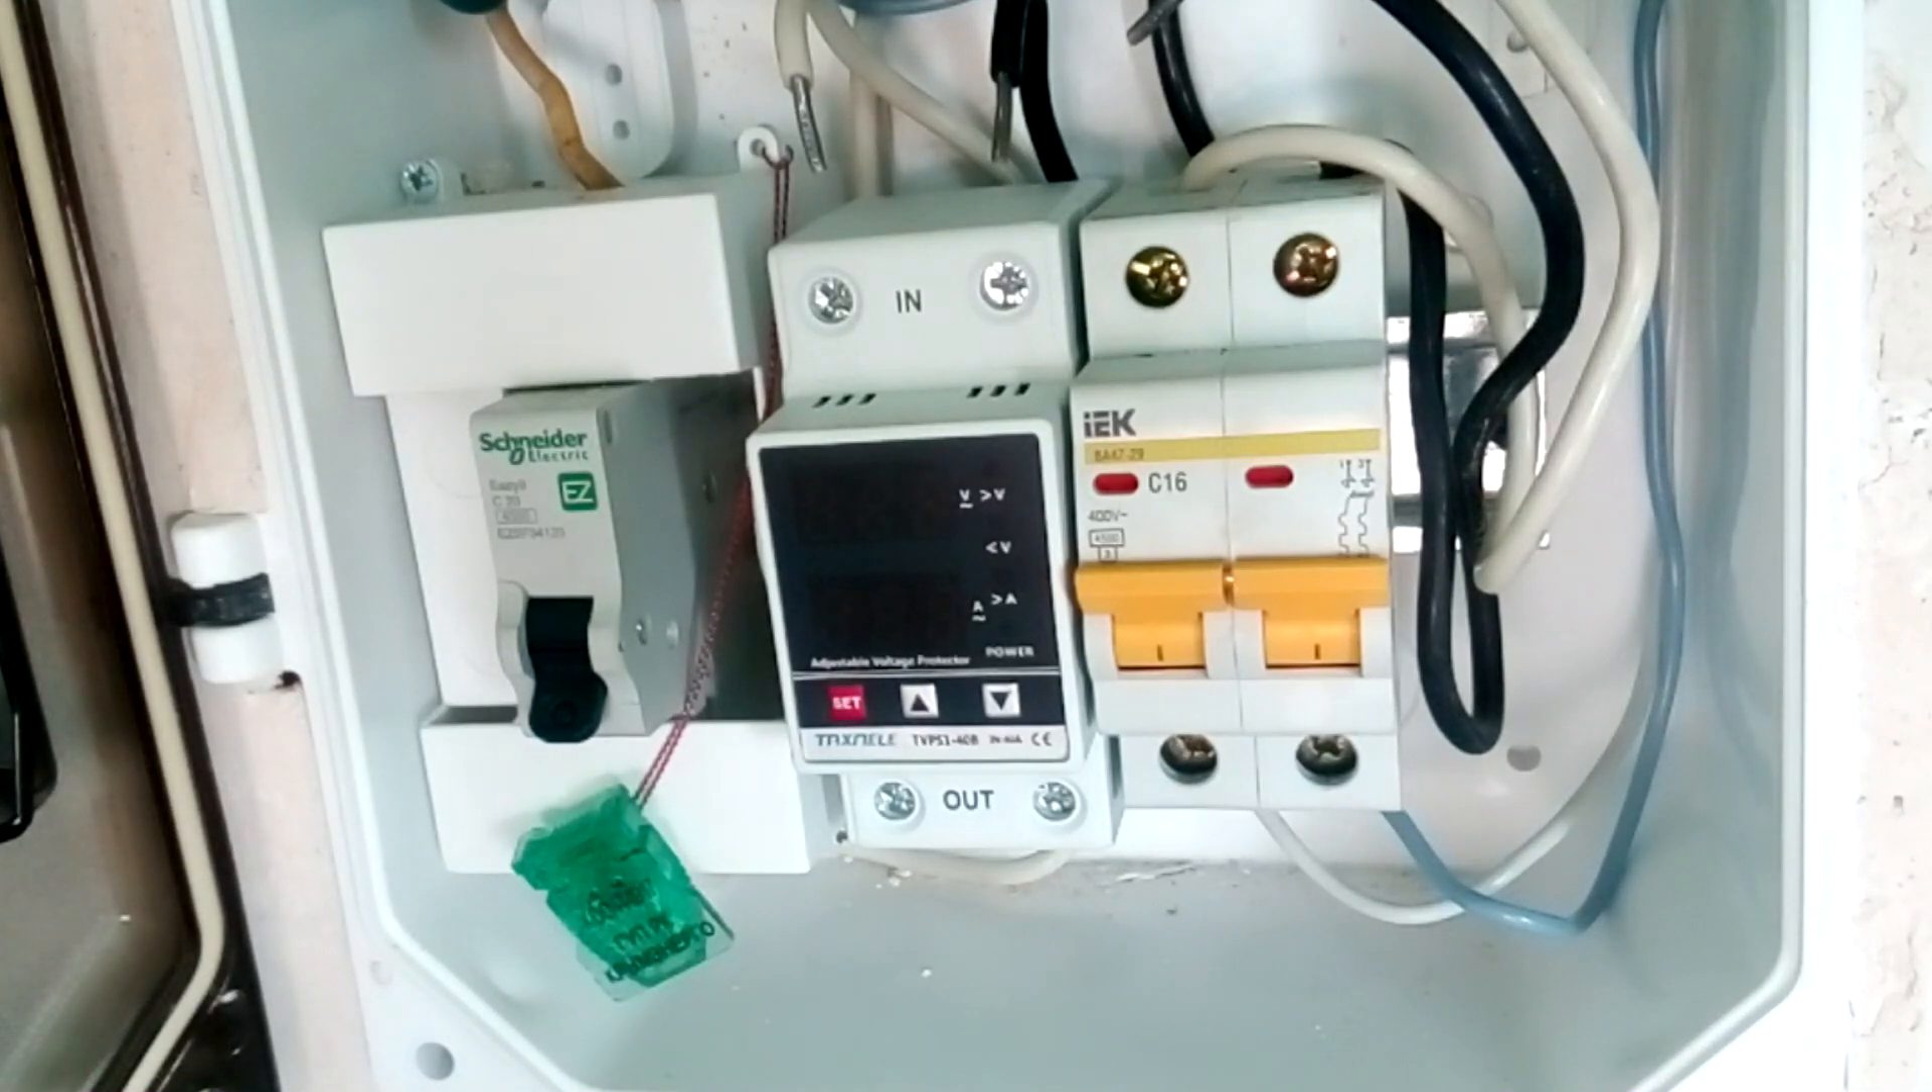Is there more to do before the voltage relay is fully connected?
Yes.